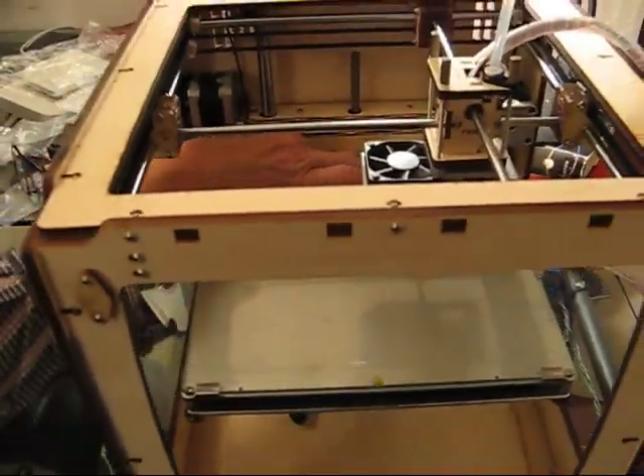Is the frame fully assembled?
Yes.